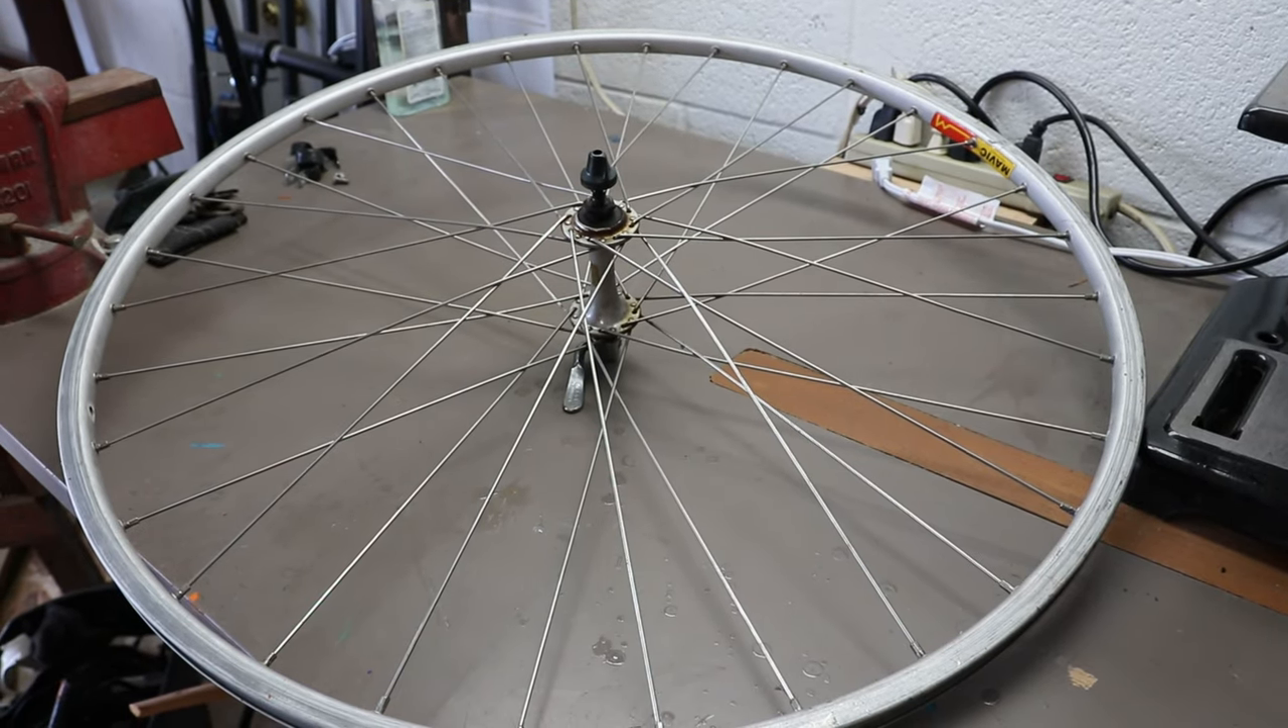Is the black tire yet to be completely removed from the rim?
No.